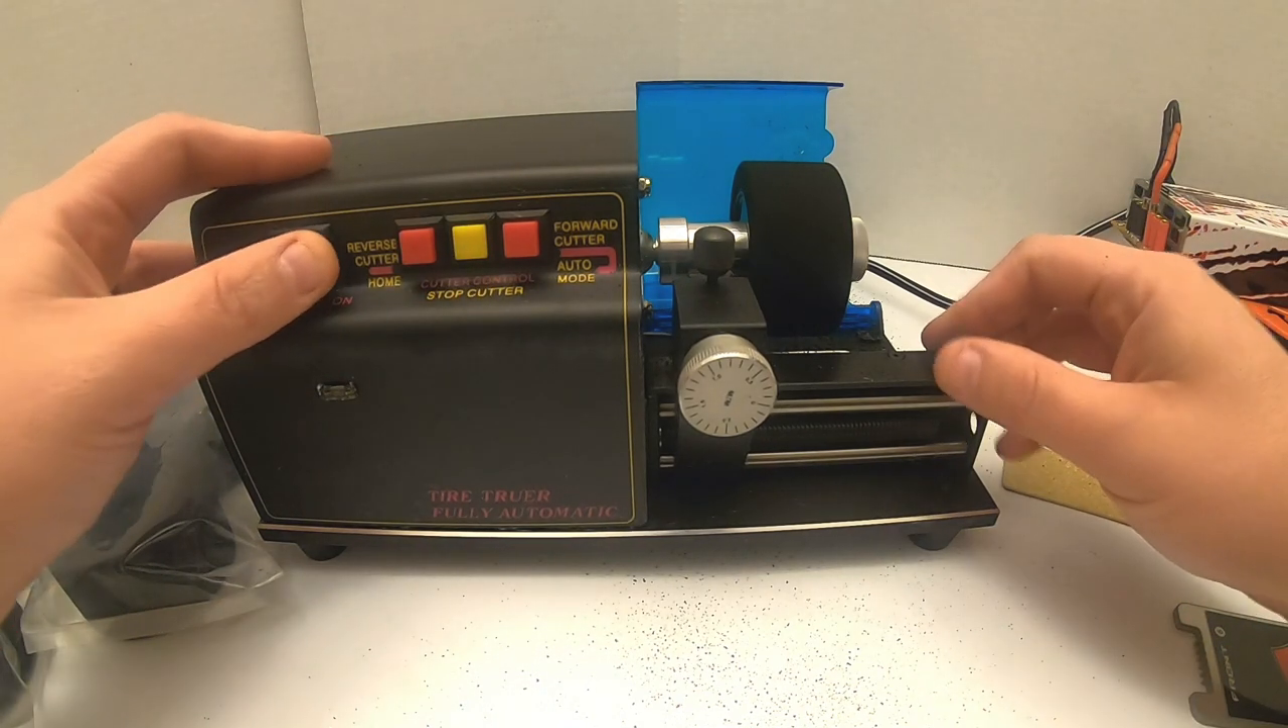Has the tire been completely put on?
Yes.